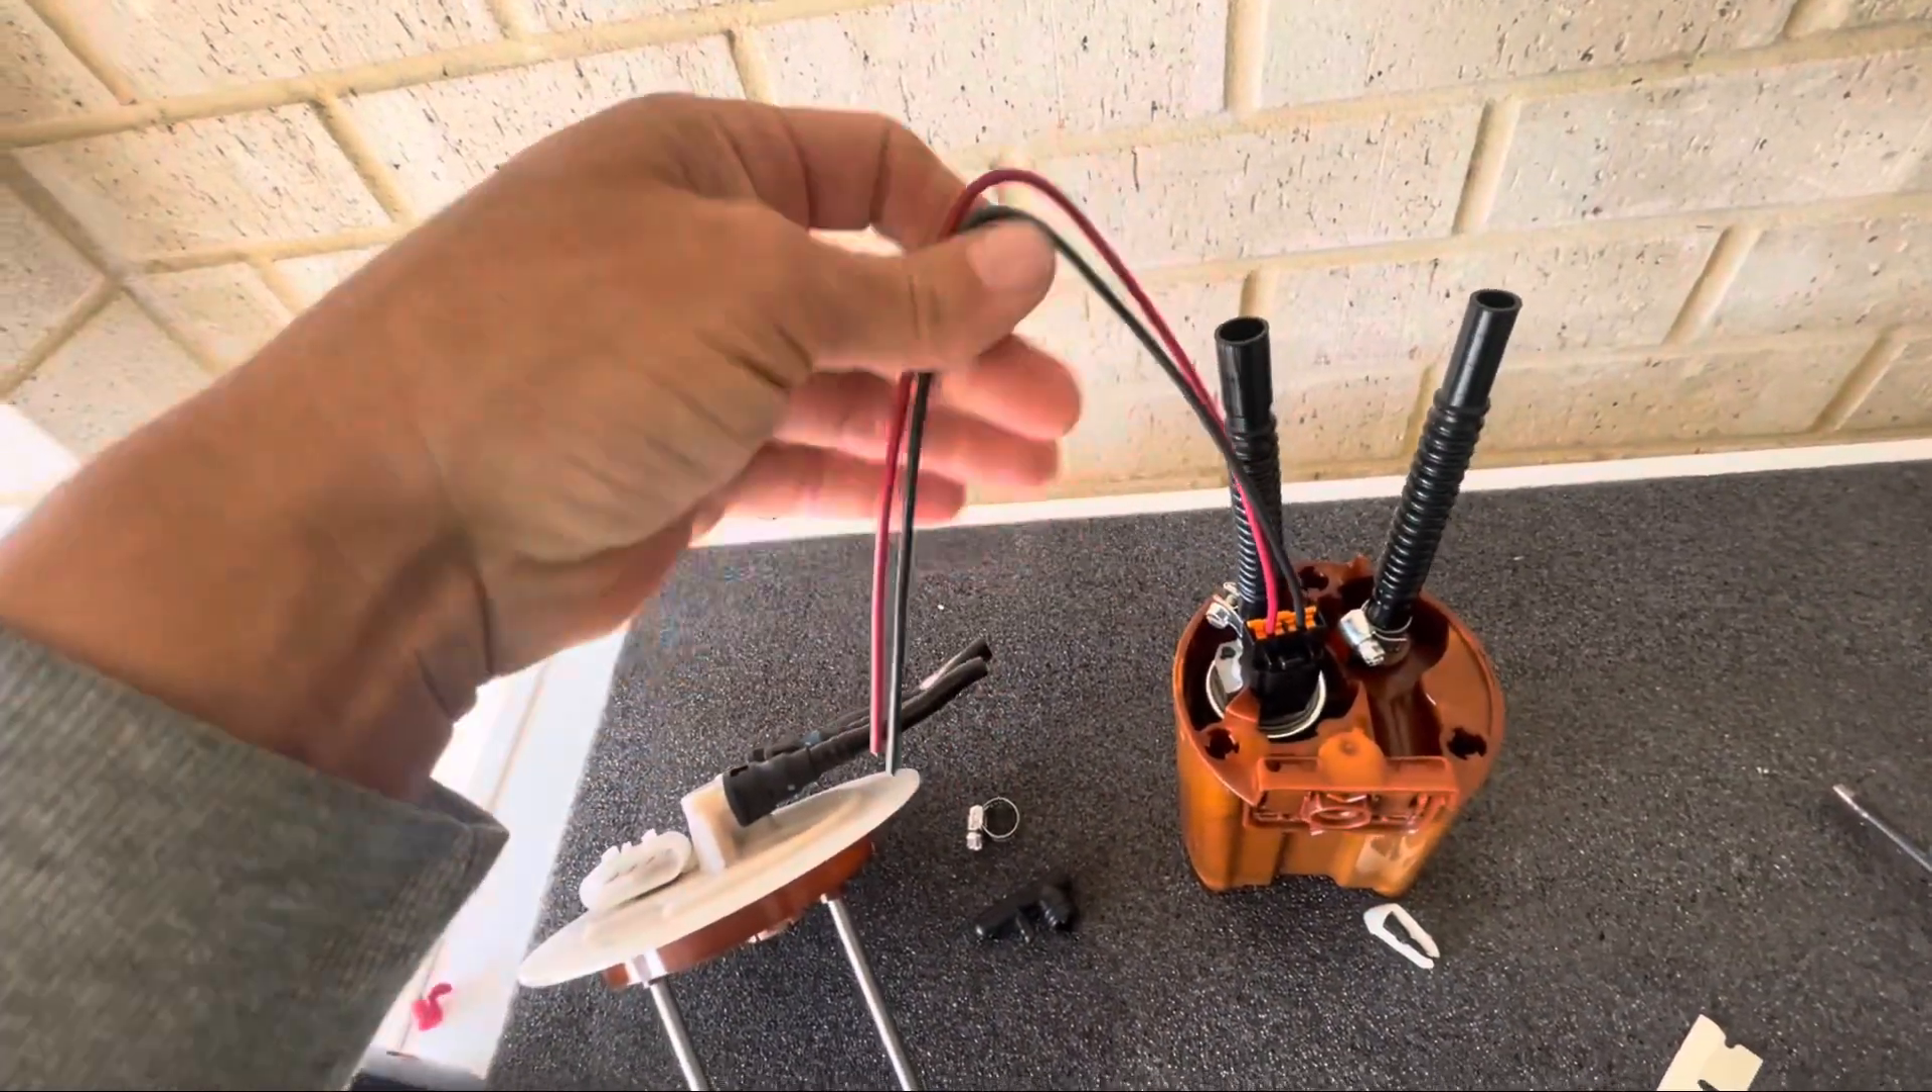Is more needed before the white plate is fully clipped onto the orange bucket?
Yes.